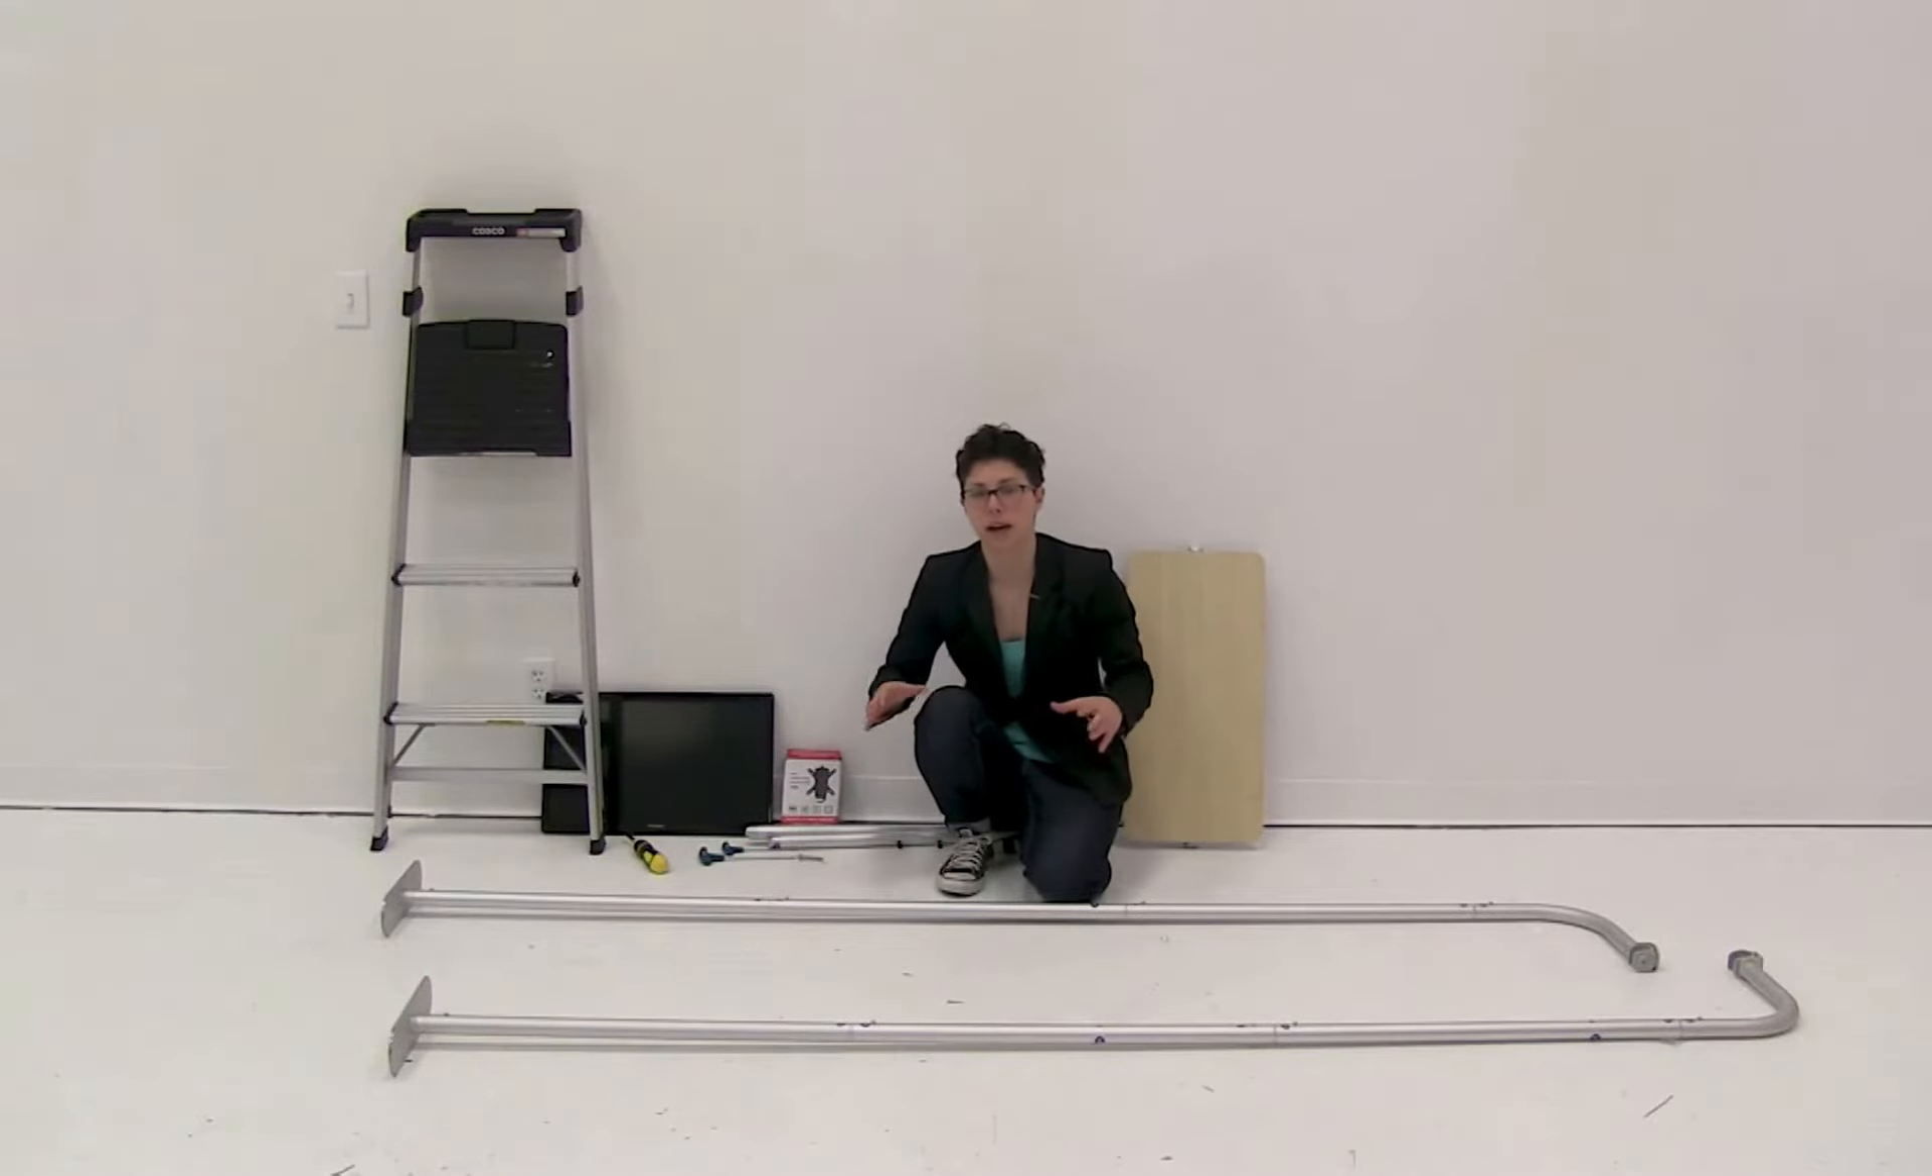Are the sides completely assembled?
Yes.